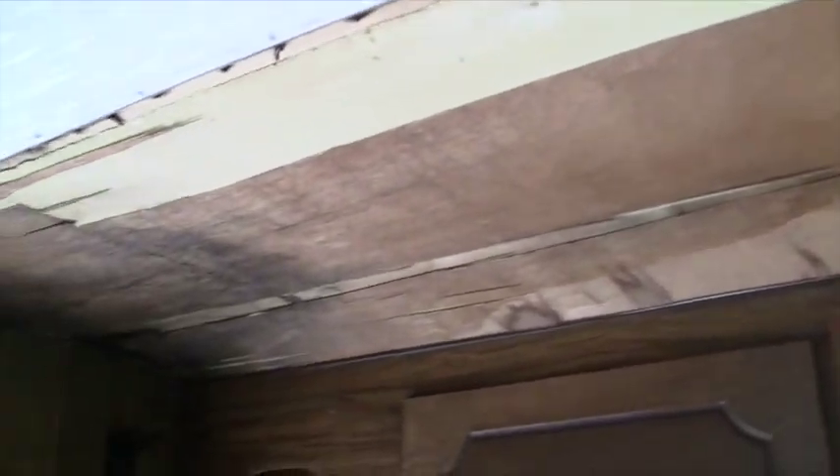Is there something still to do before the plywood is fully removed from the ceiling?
Yes.